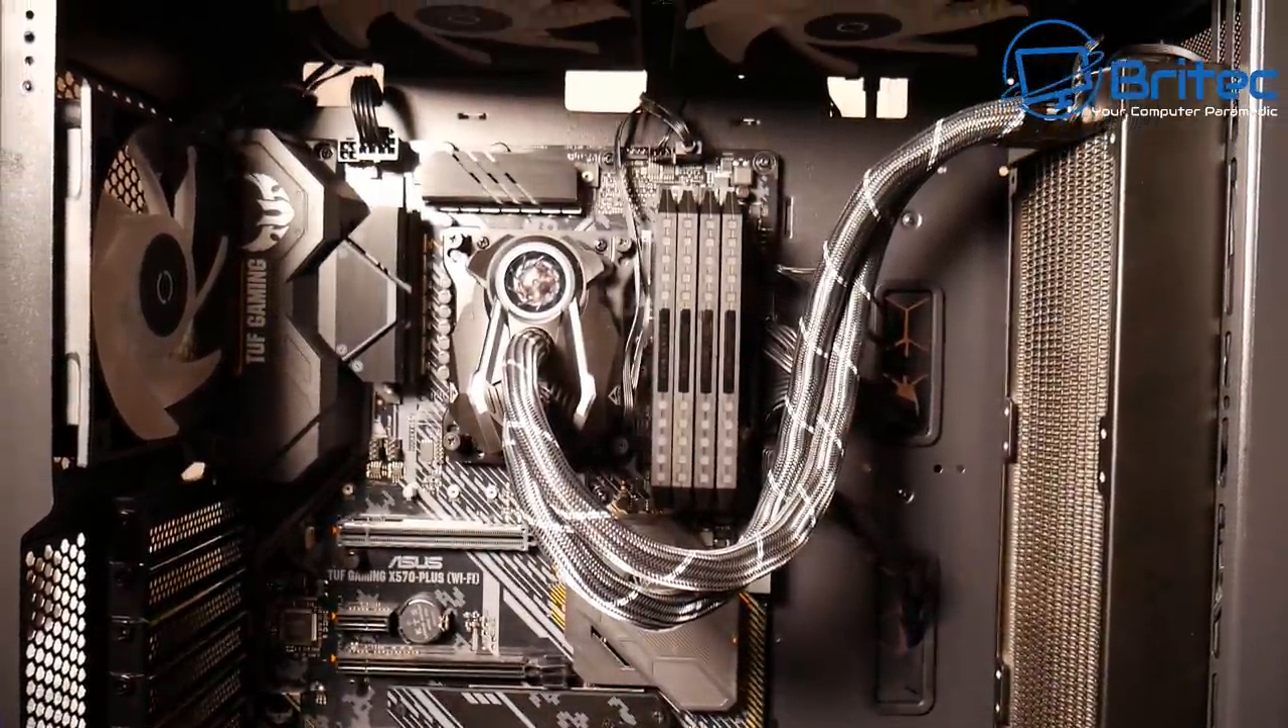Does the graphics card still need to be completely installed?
Yes.